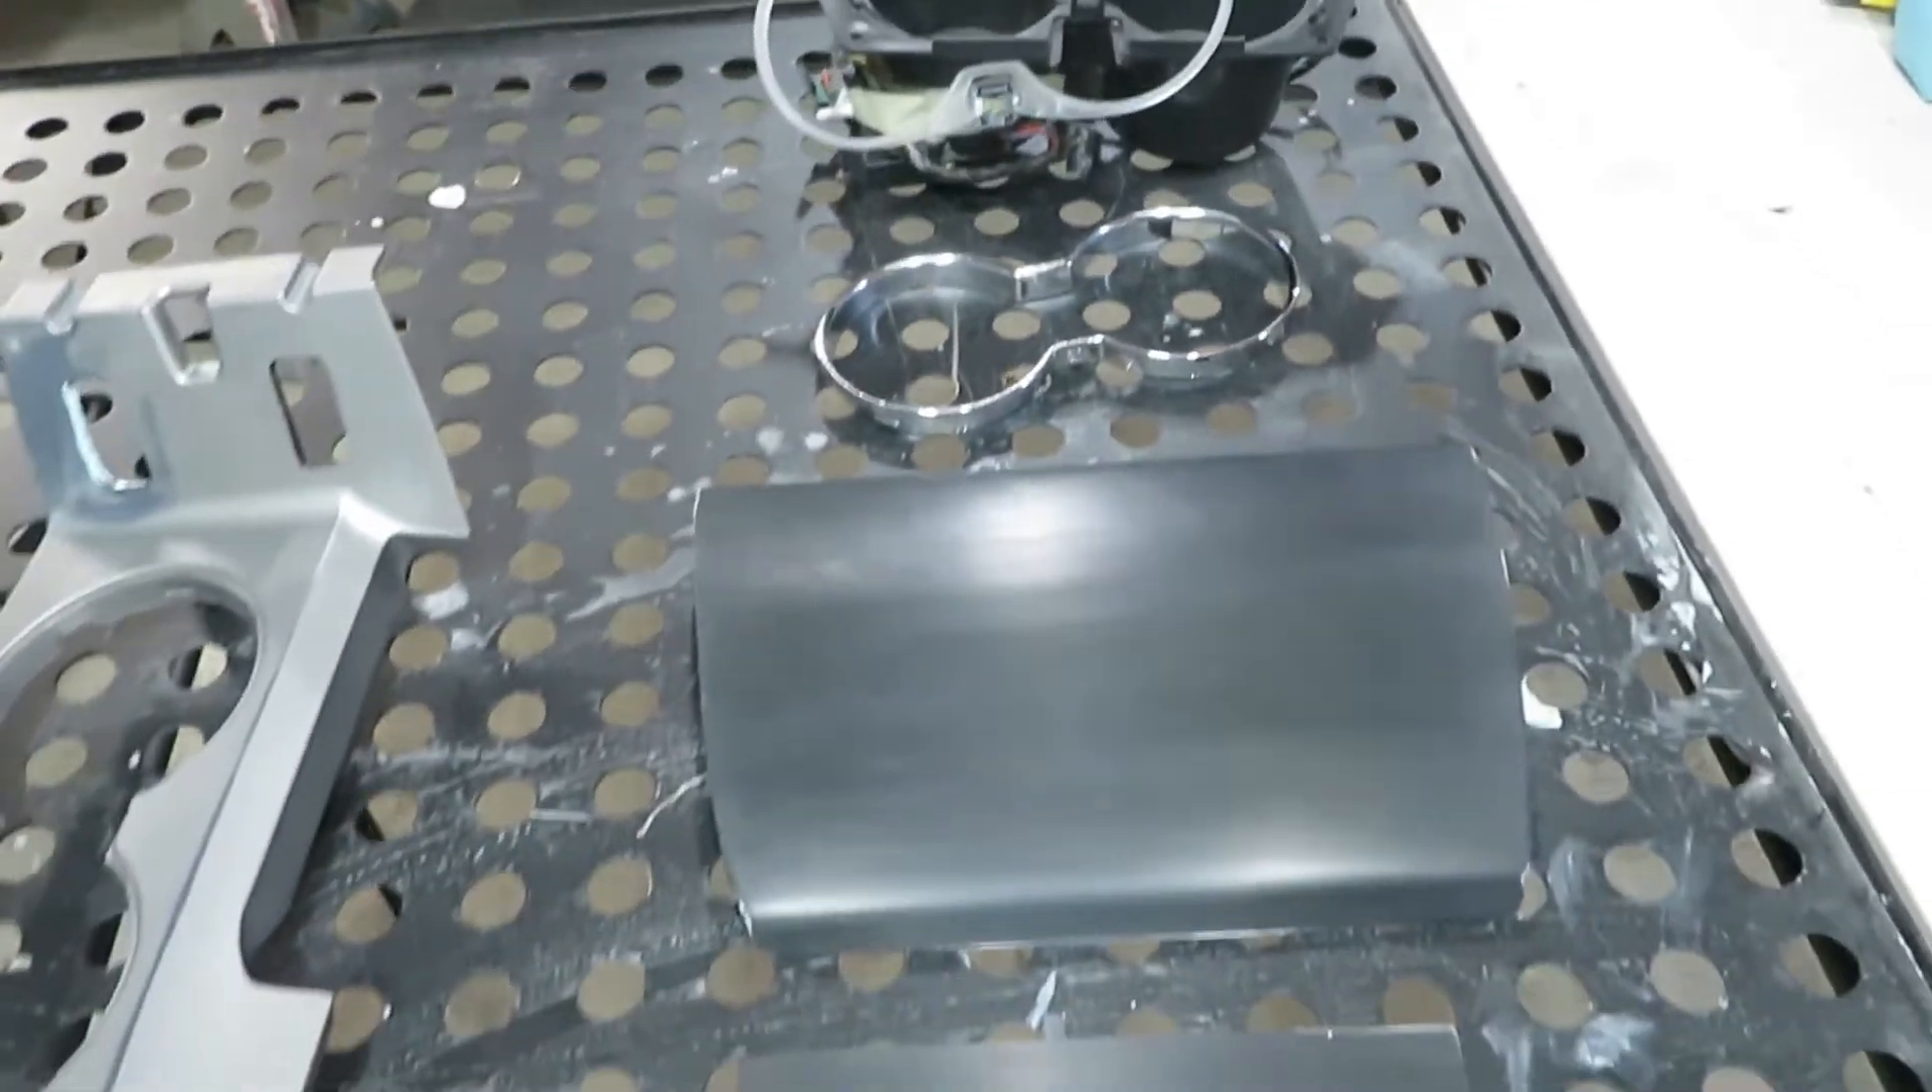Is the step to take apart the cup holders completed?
Yes.